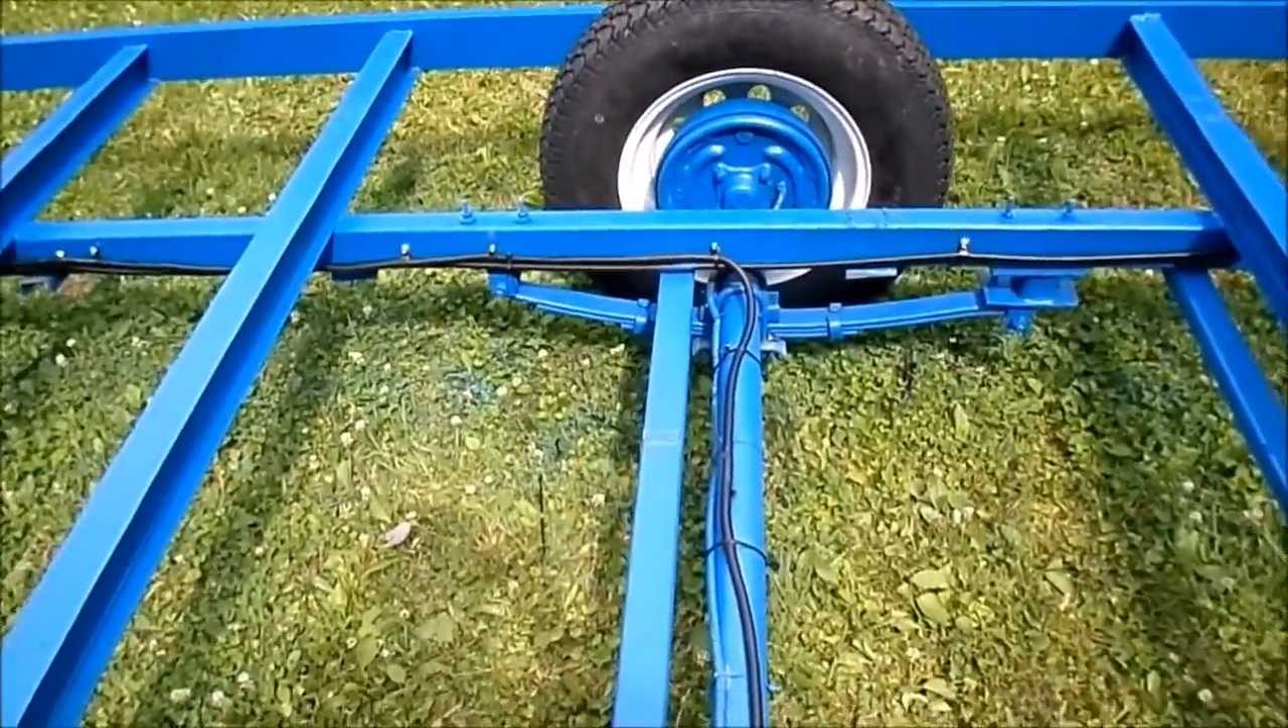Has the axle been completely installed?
Yes.